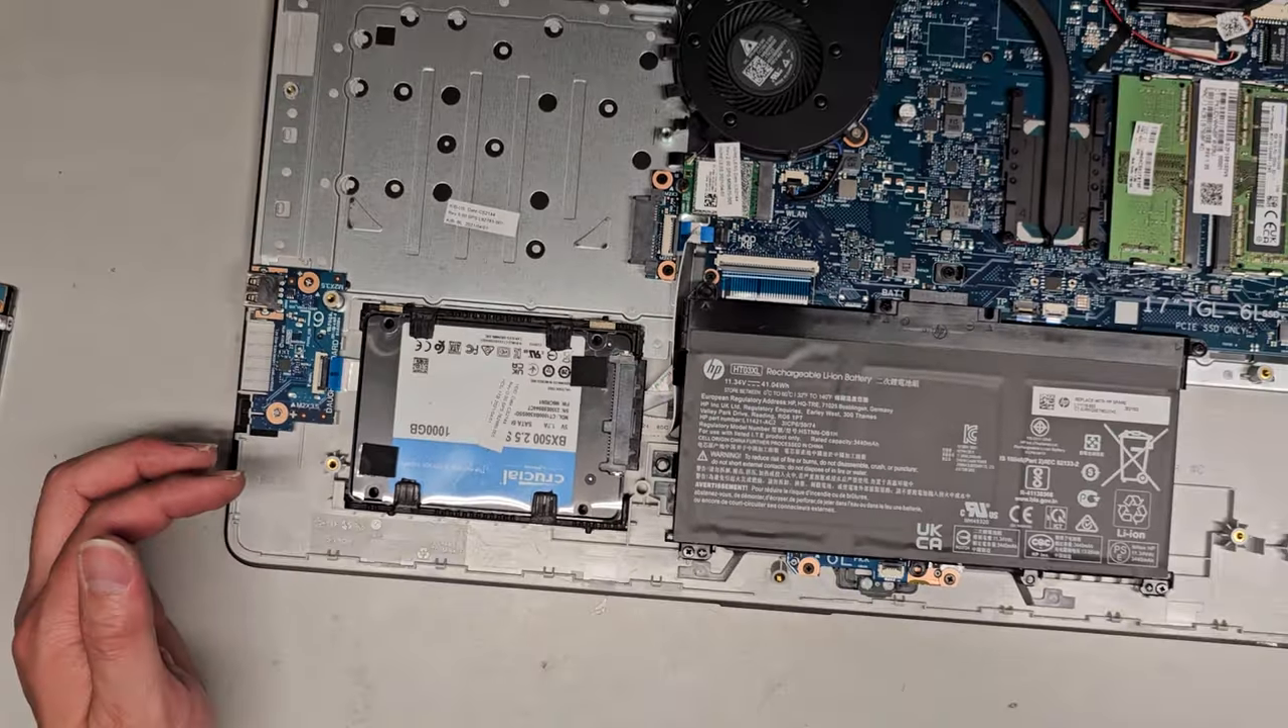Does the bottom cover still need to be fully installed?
Yes.